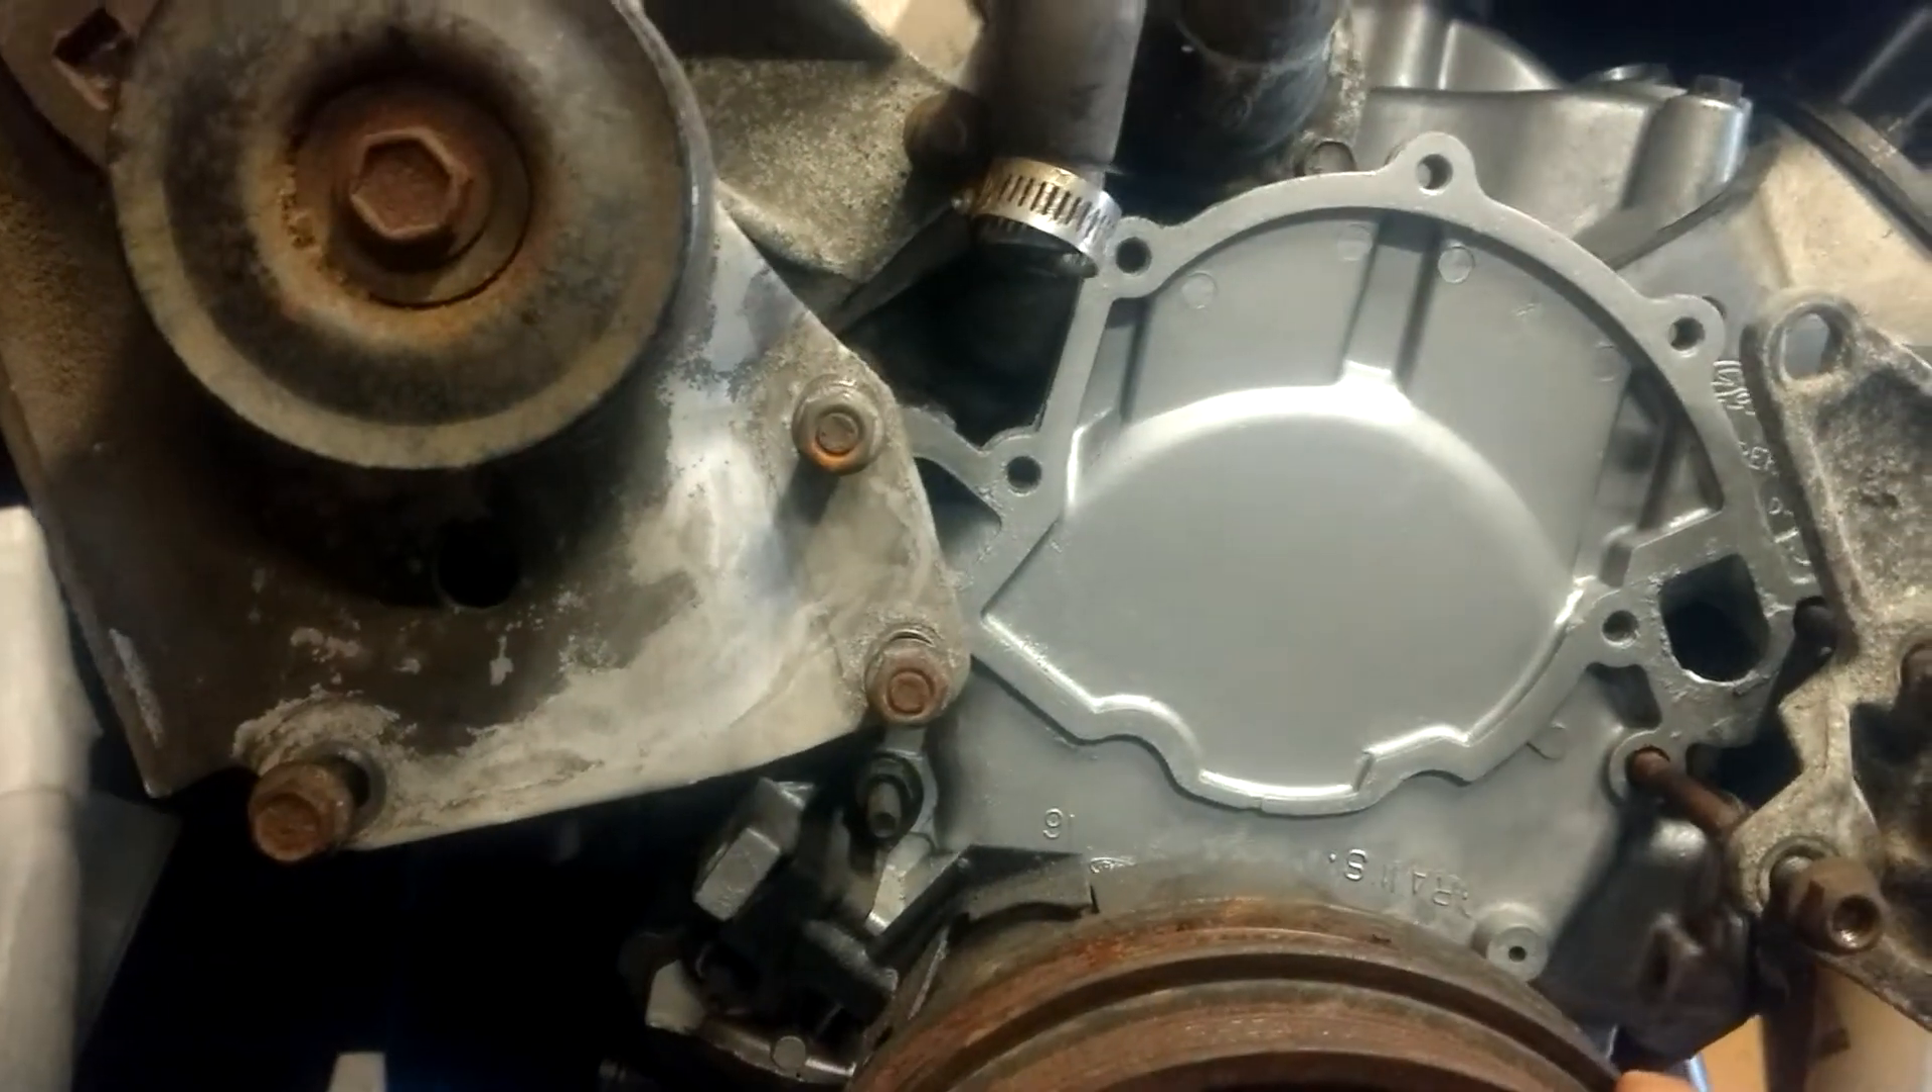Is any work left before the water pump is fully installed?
Yes.